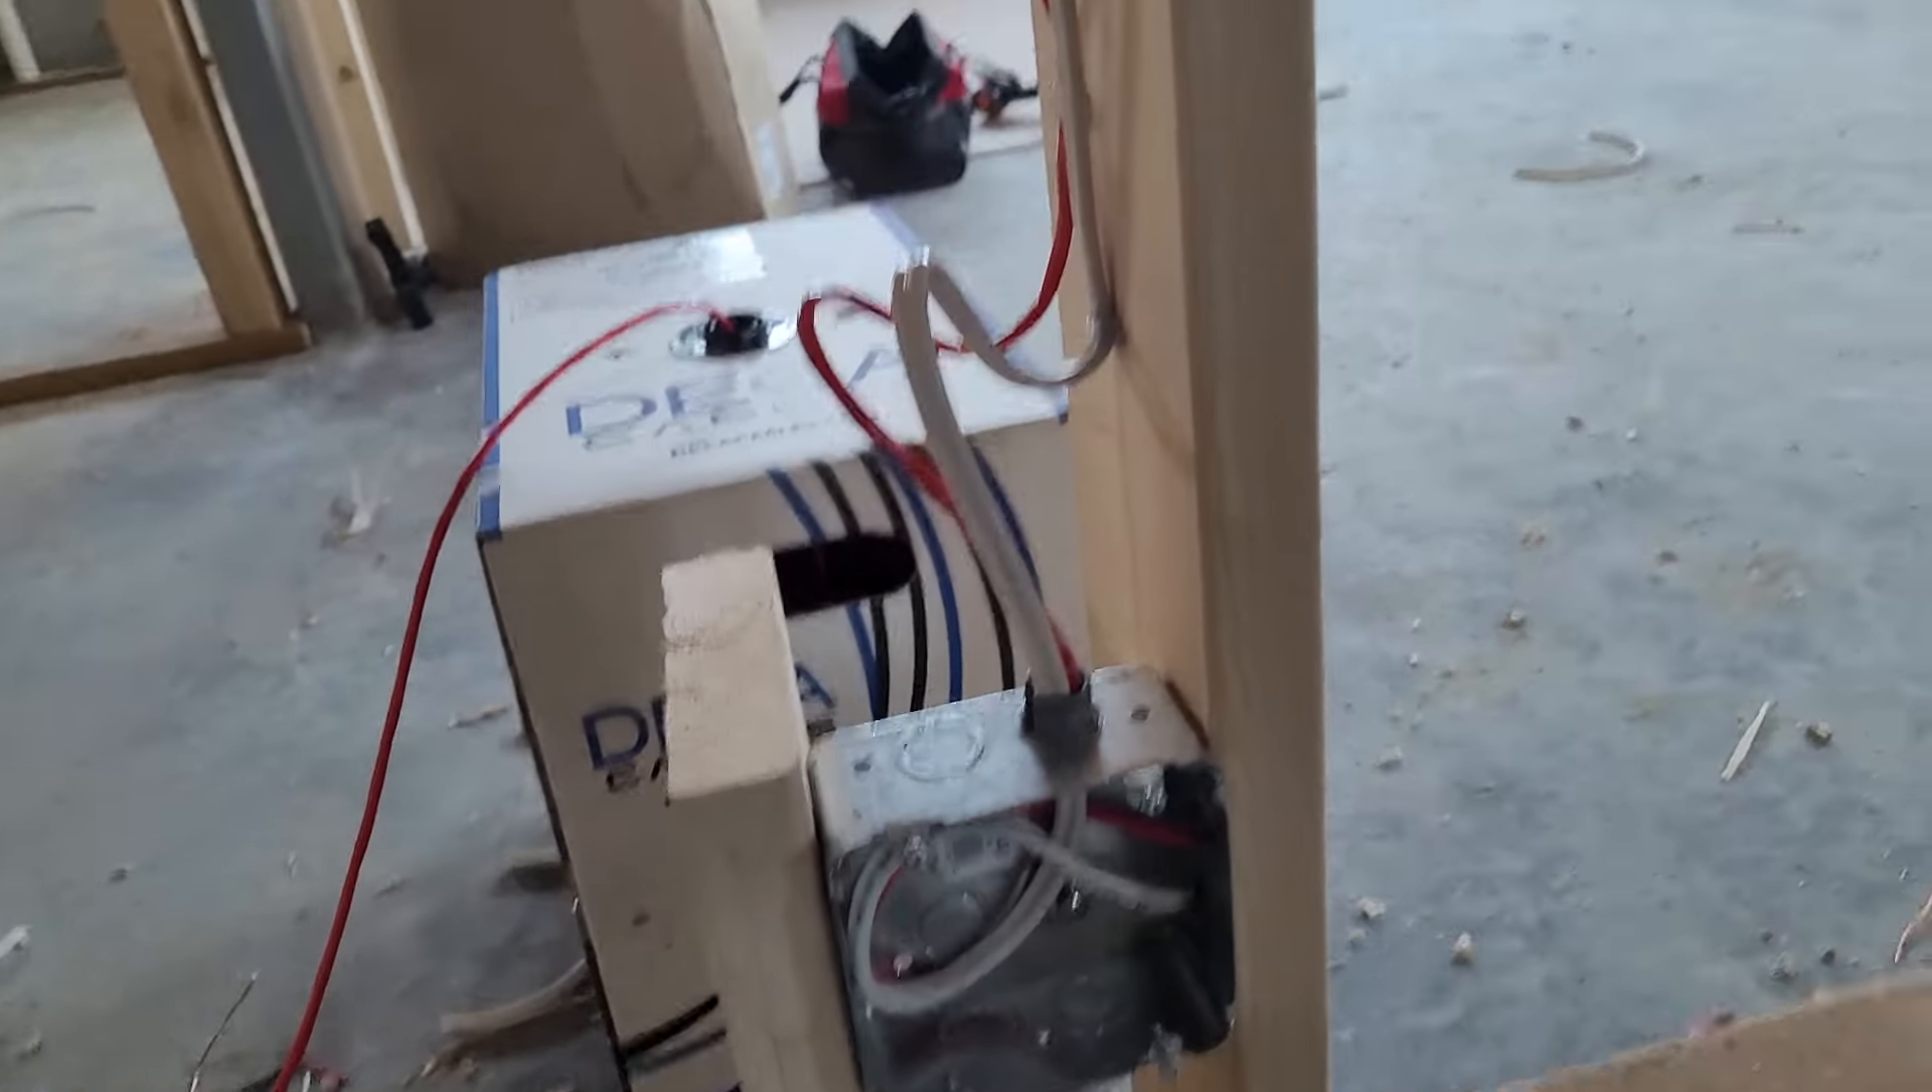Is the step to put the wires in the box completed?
Yes.